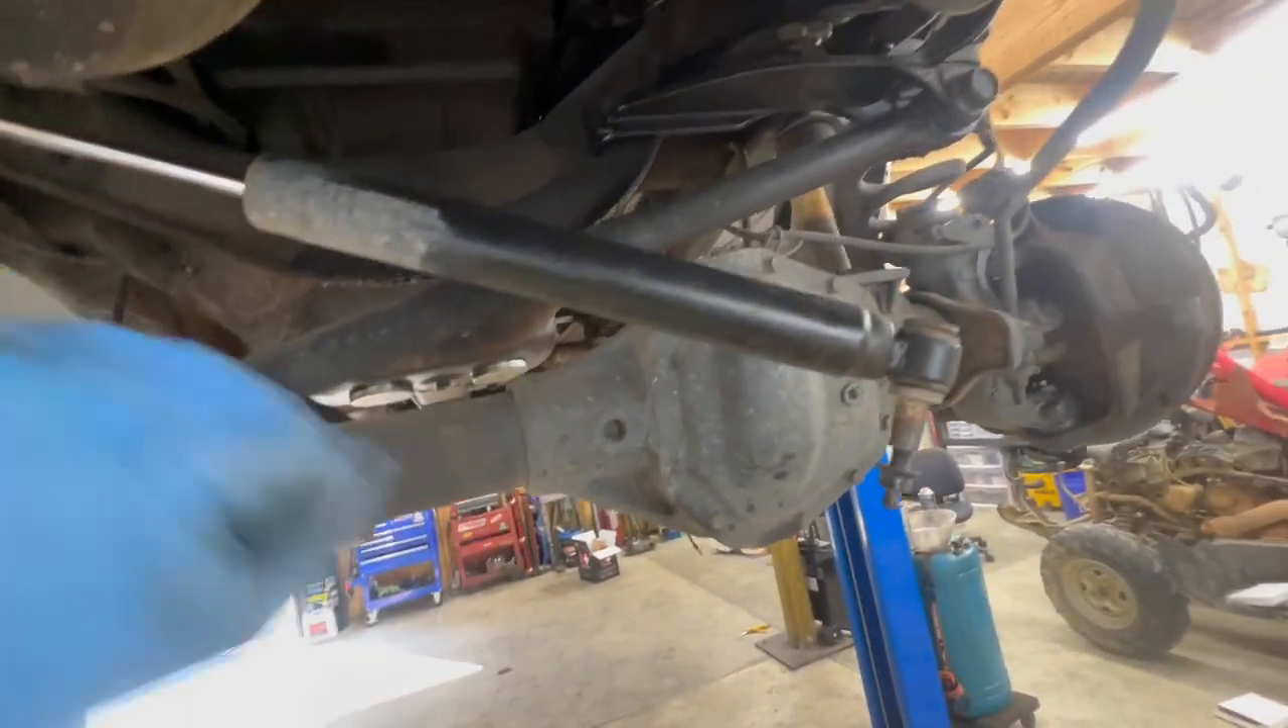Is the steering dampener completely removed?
No.